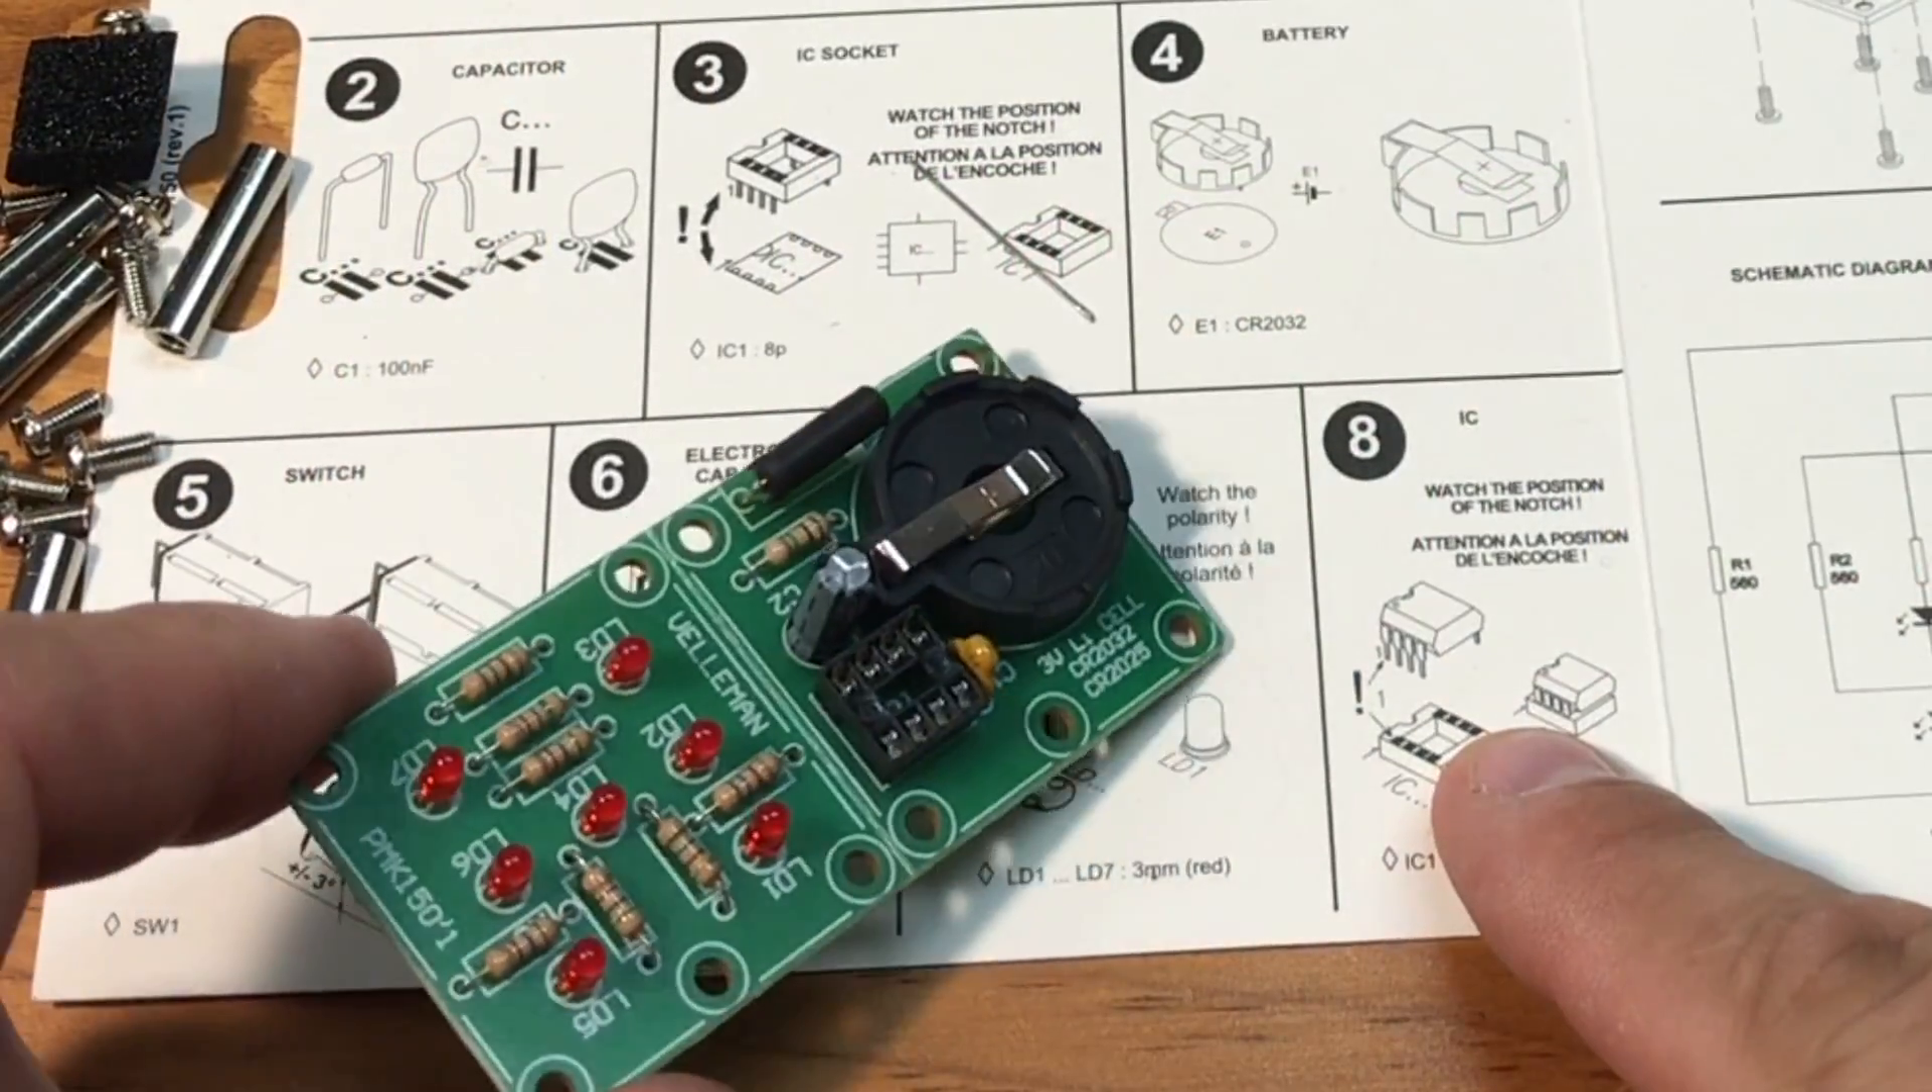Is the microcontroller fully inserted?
No.